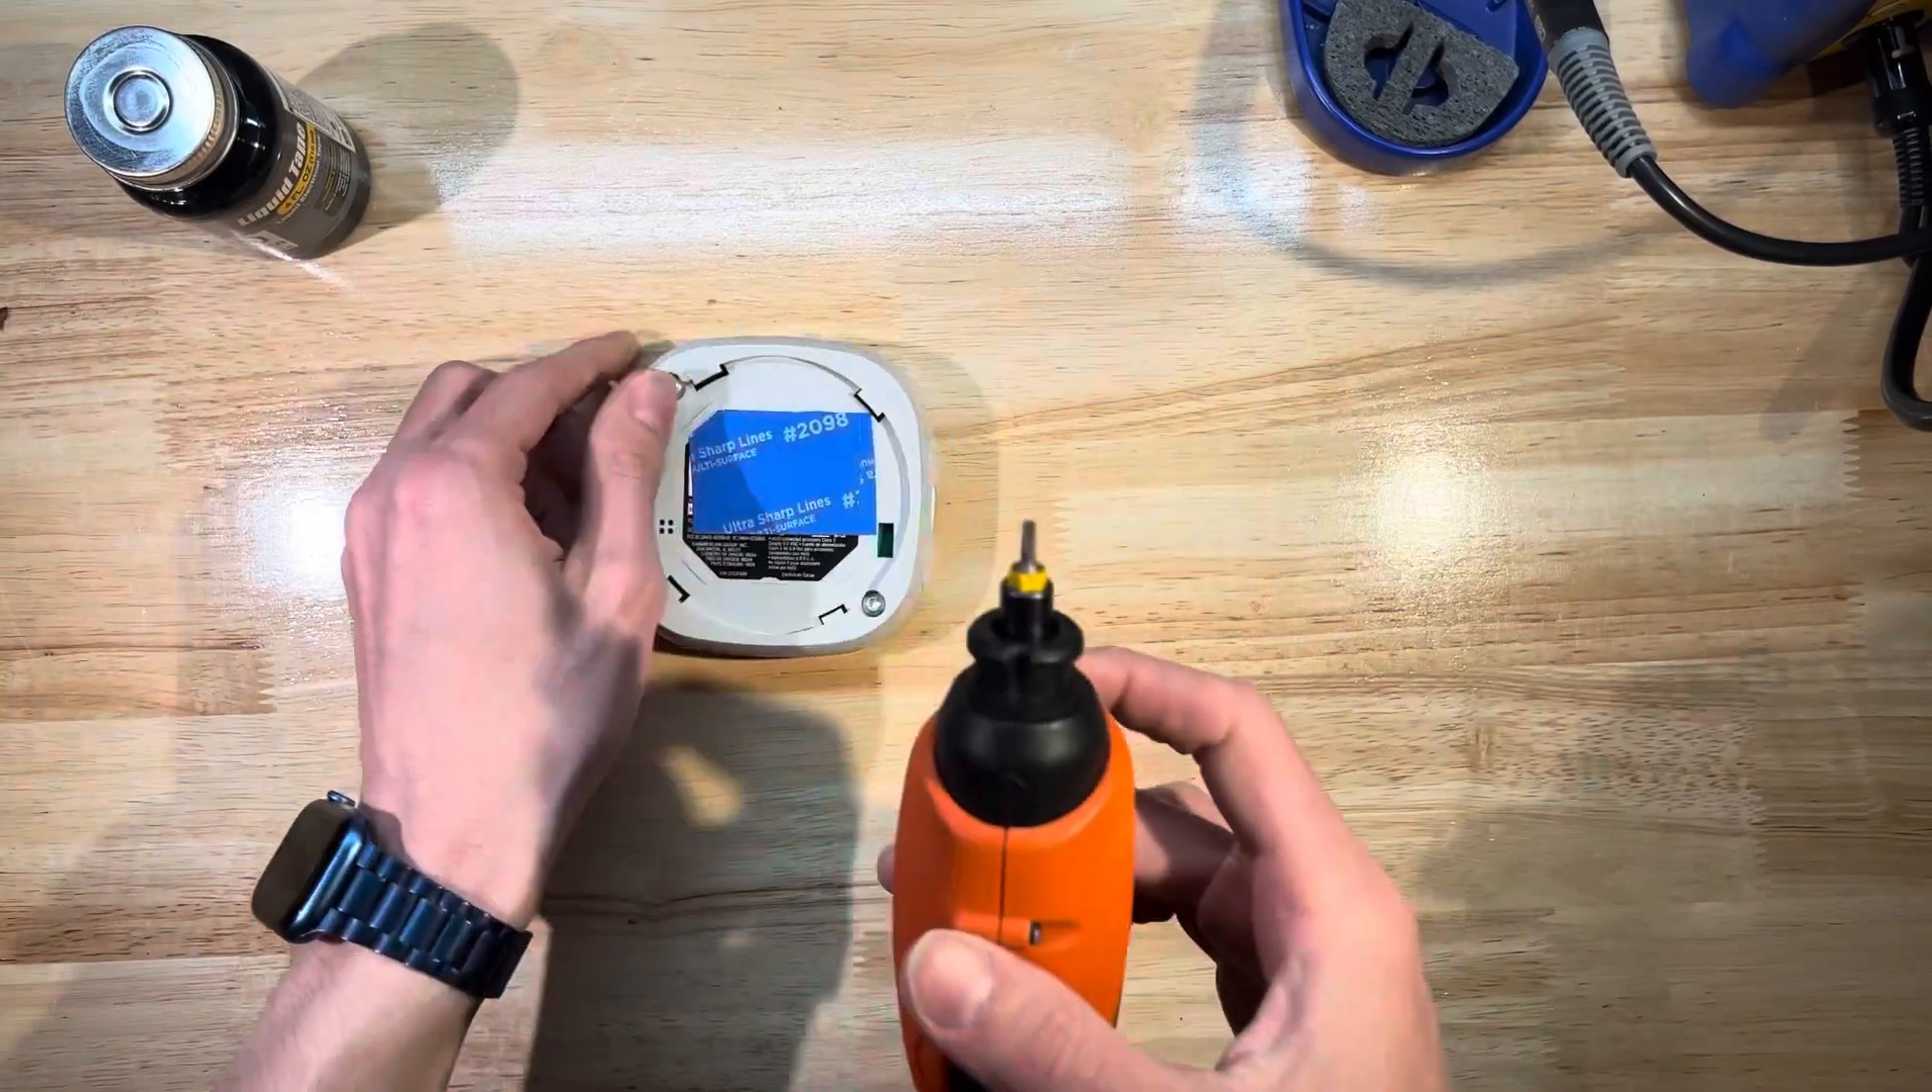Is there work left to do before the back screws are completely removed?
Yes.